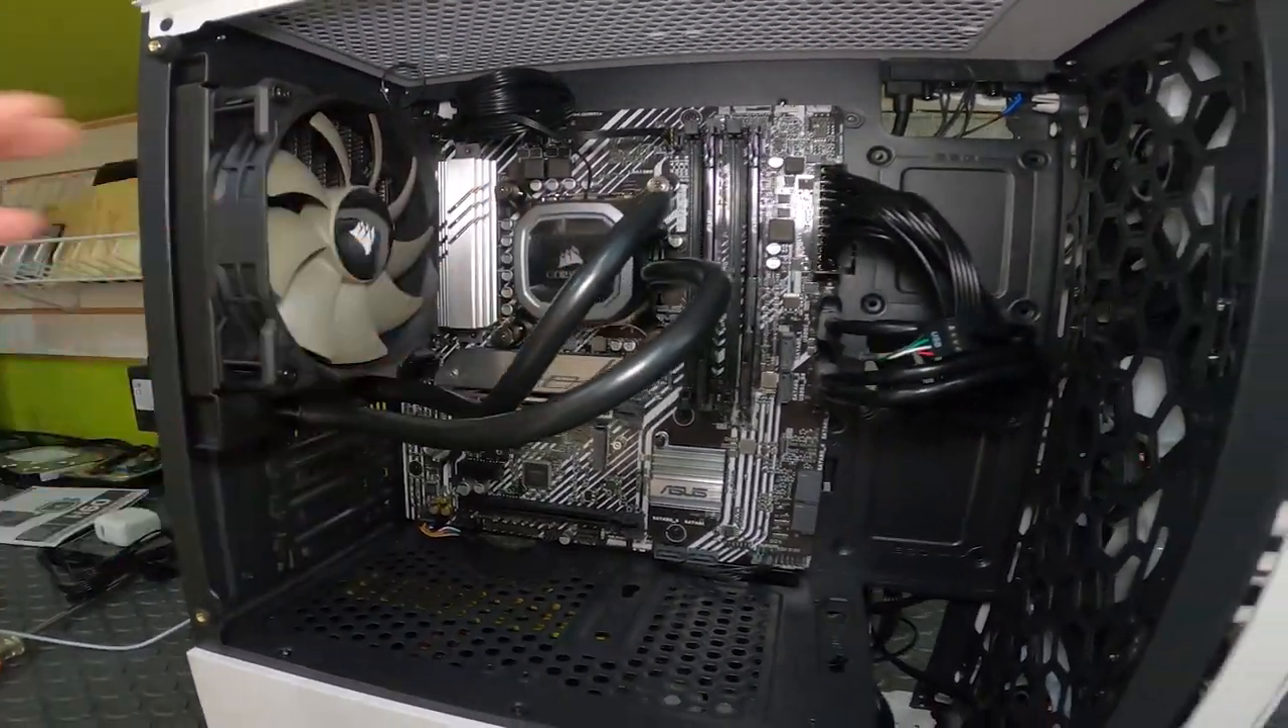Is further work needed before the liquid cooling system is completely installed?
No.